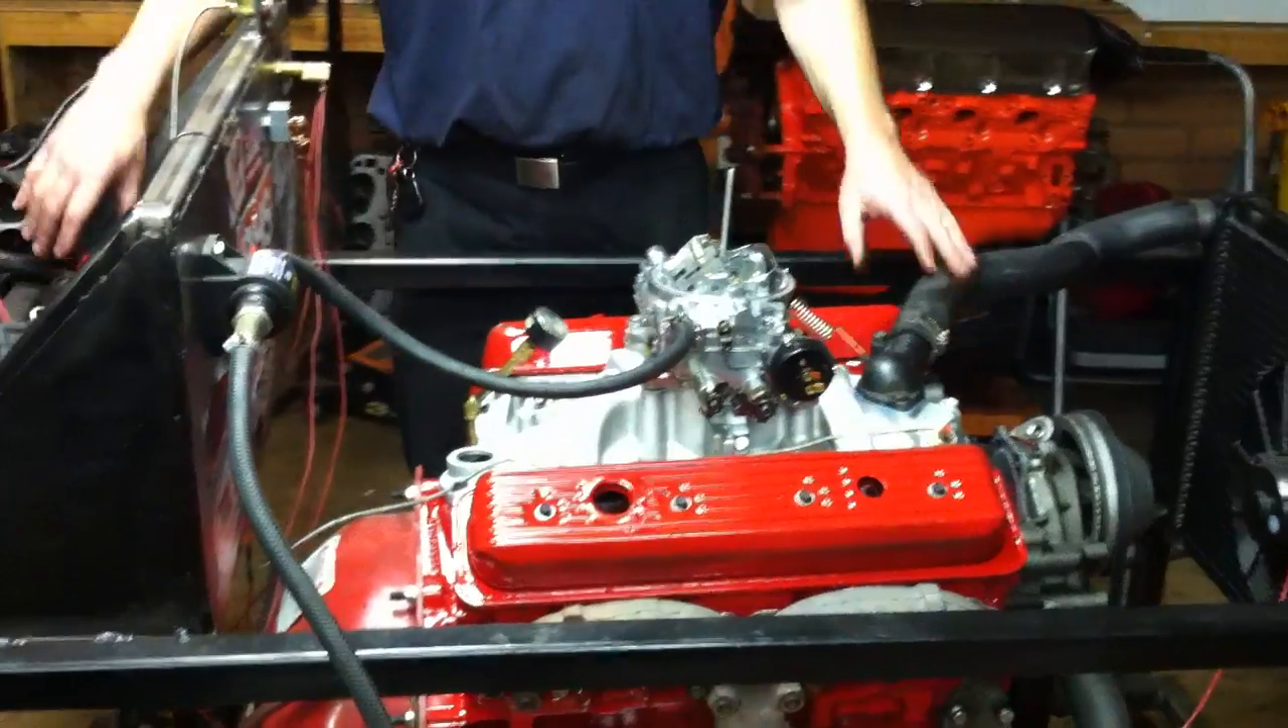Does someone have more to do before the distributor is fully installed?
Yes.